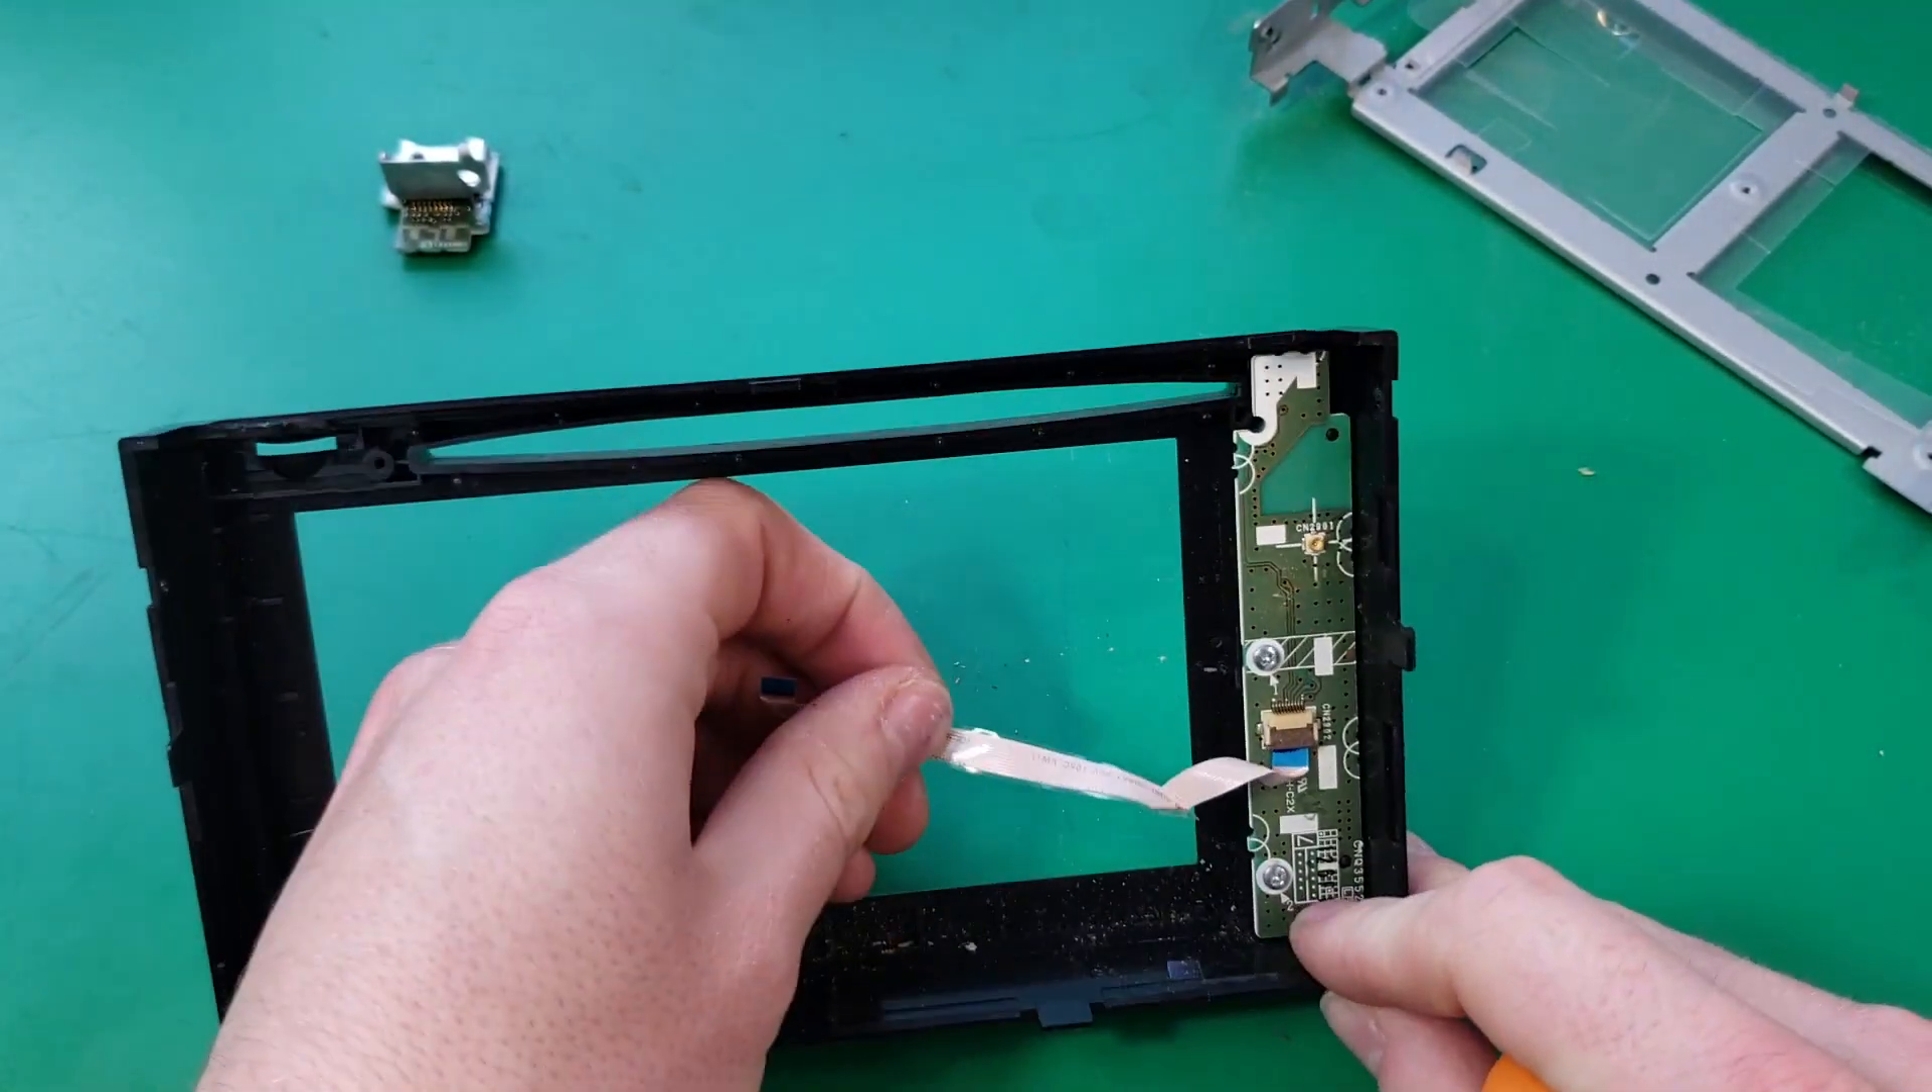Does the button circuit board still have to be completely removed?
Yes.